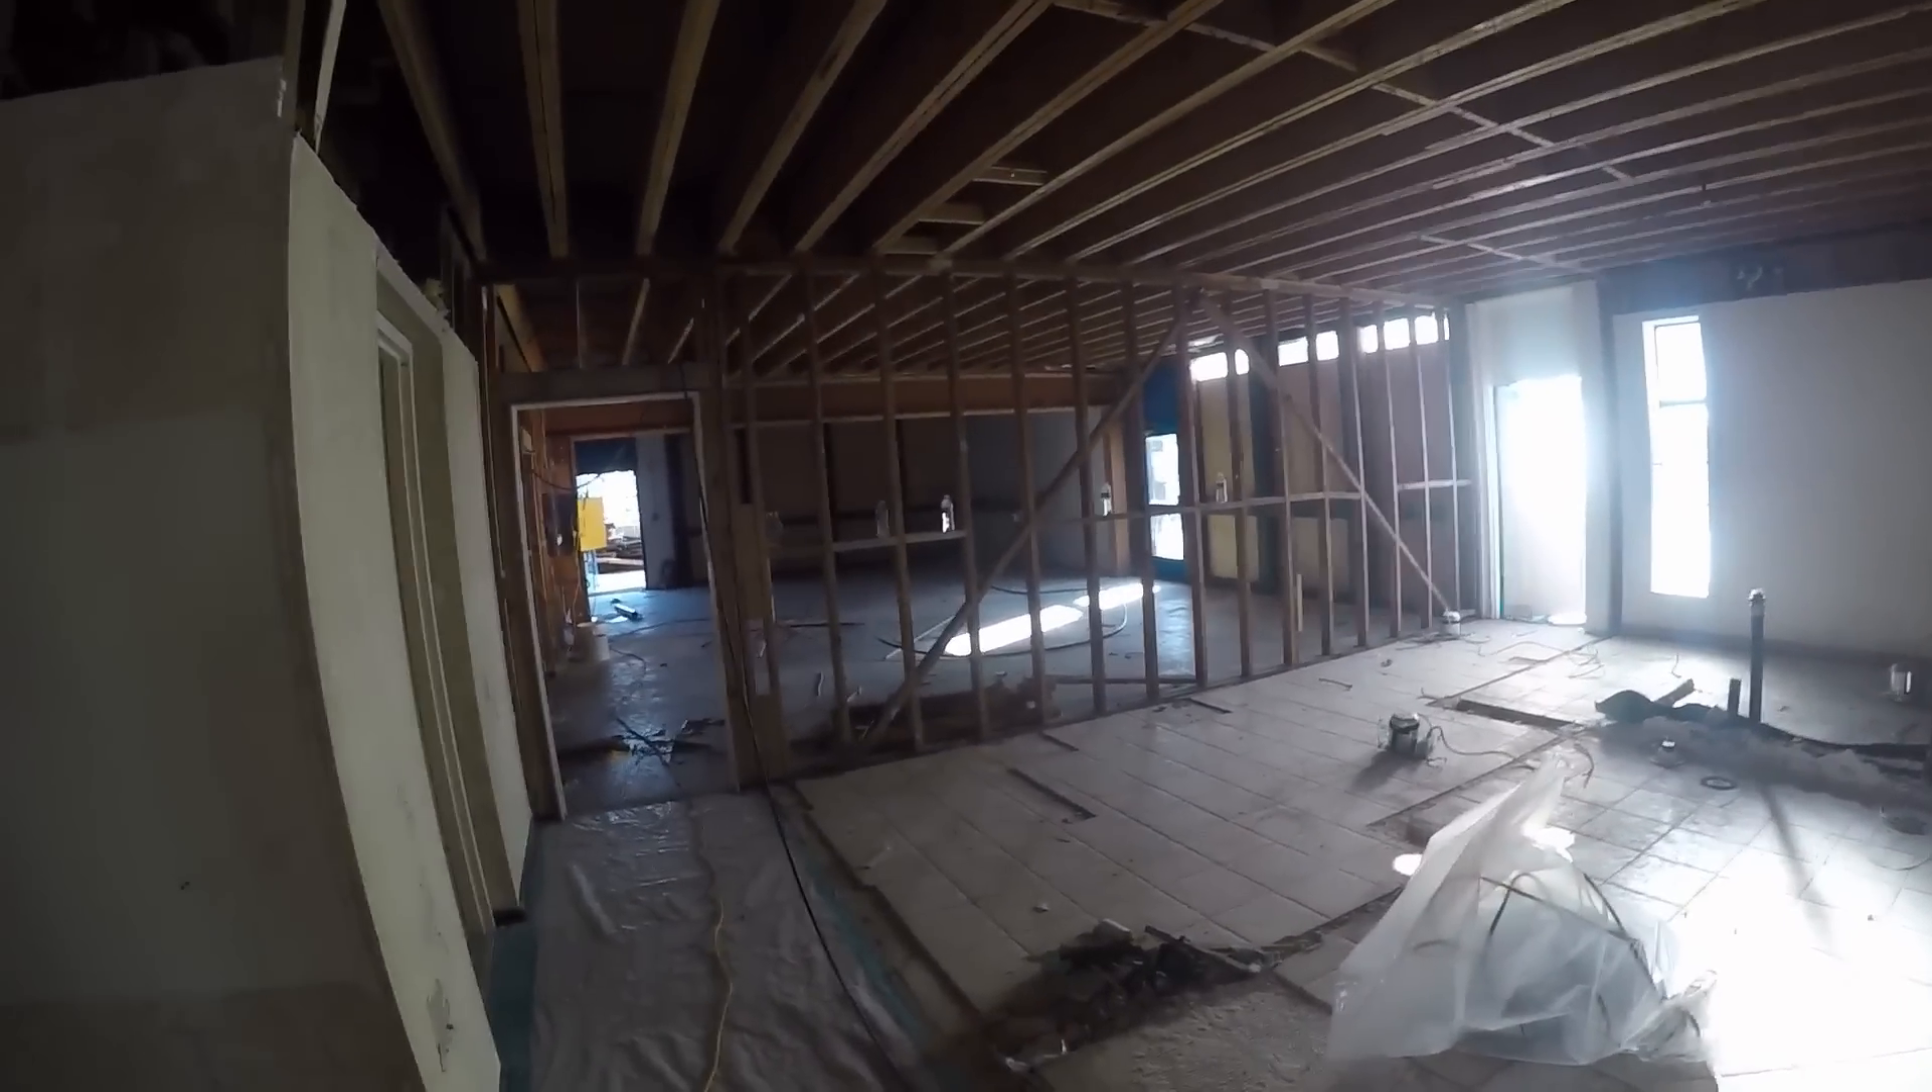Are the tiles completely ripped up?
No.